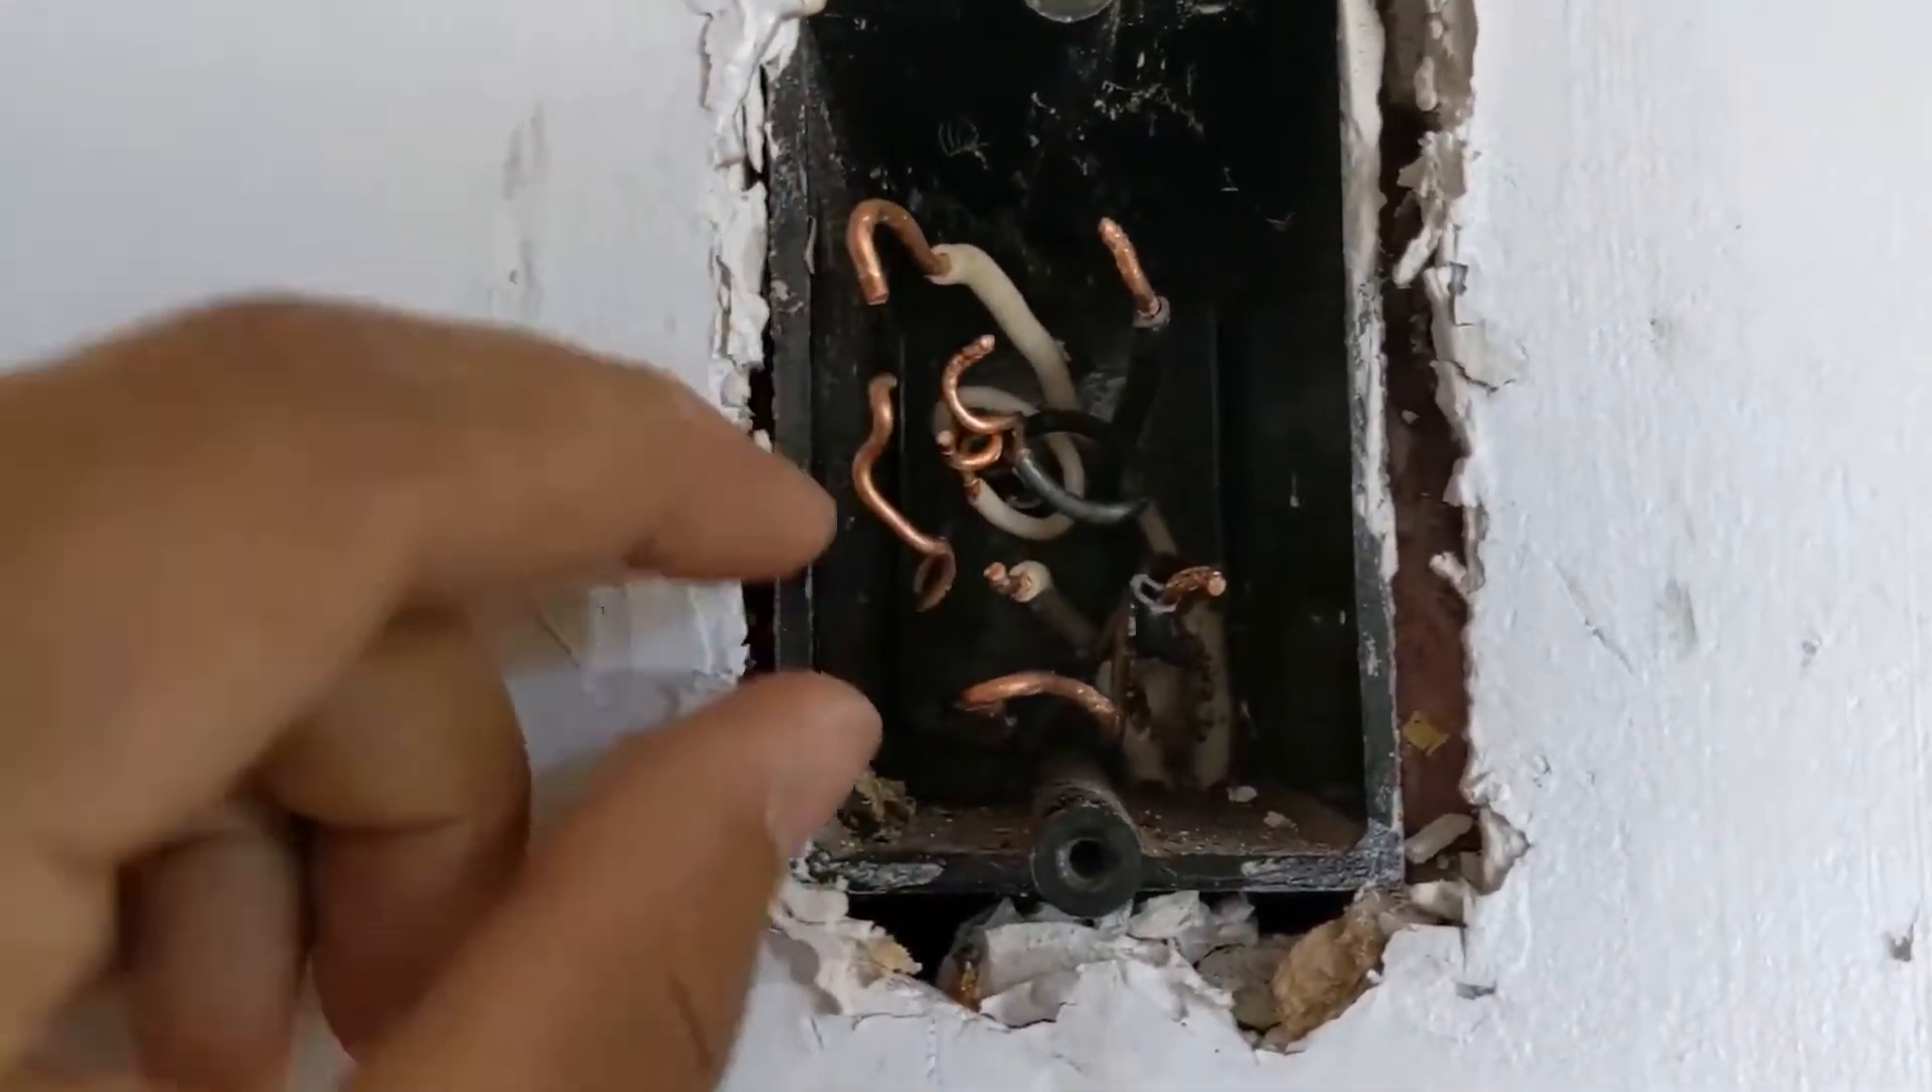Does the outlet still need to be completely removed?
No.